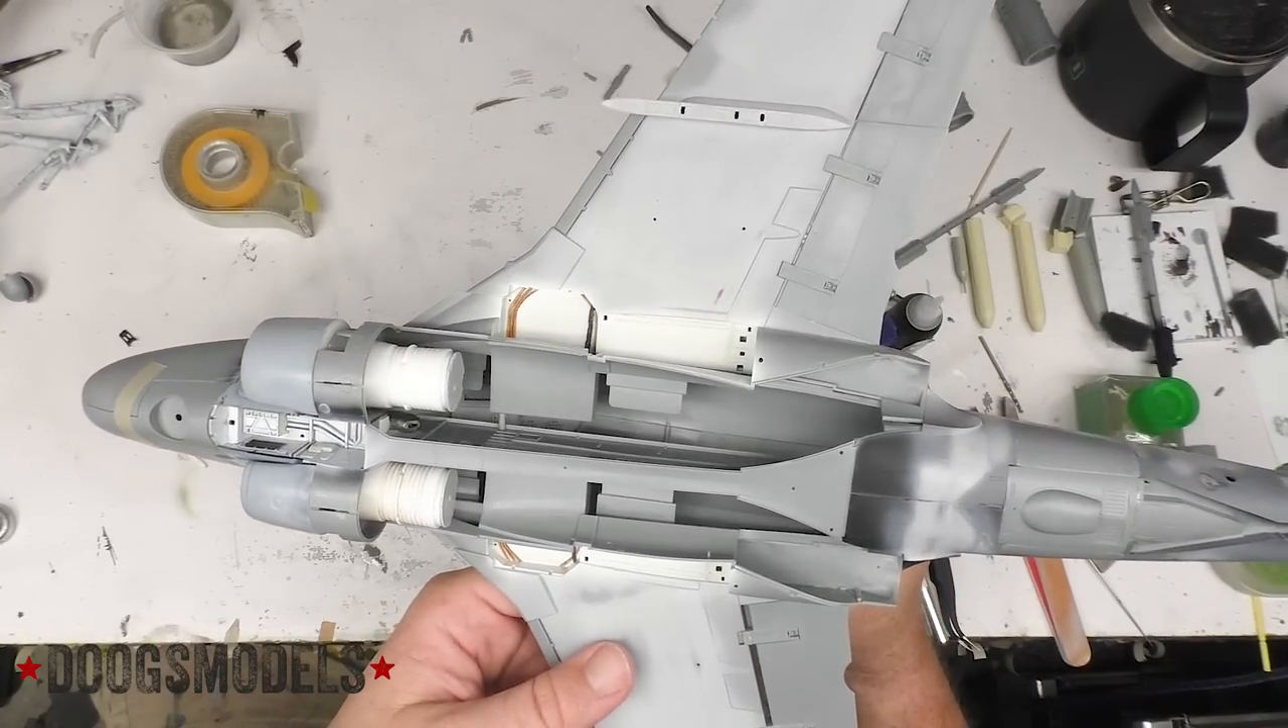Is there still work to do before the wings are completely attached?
No.